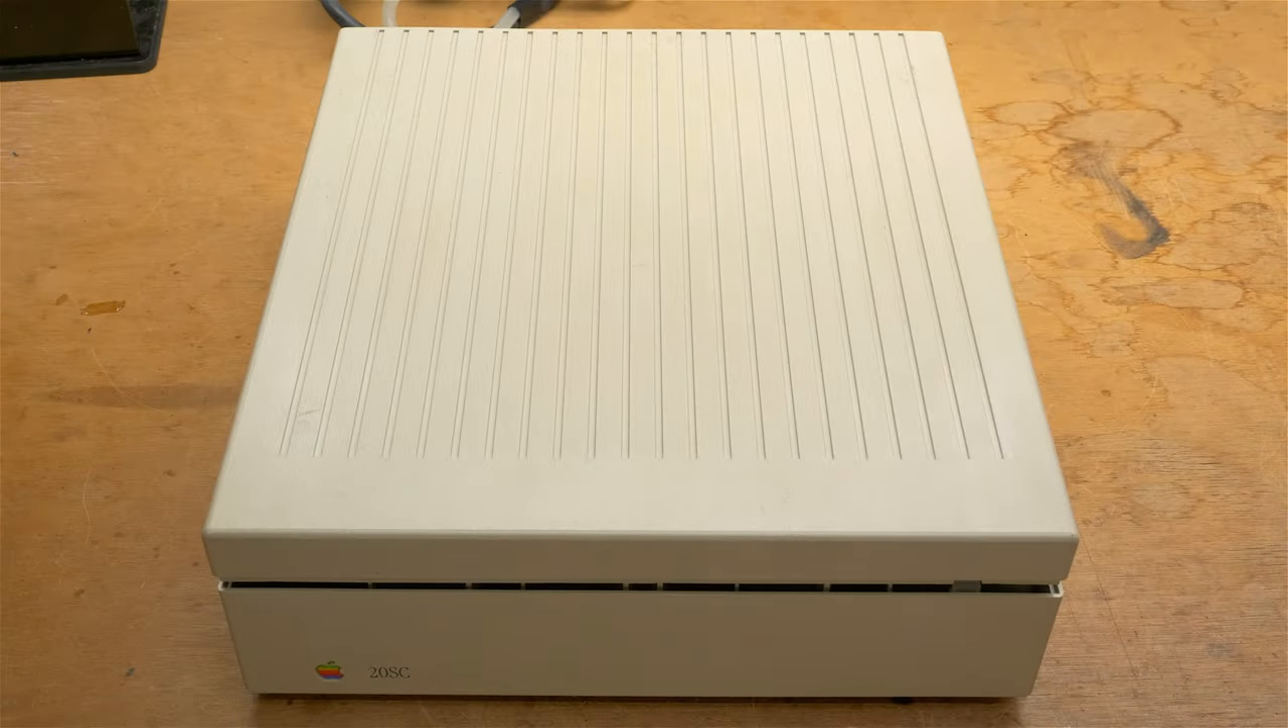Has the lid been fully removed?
No.